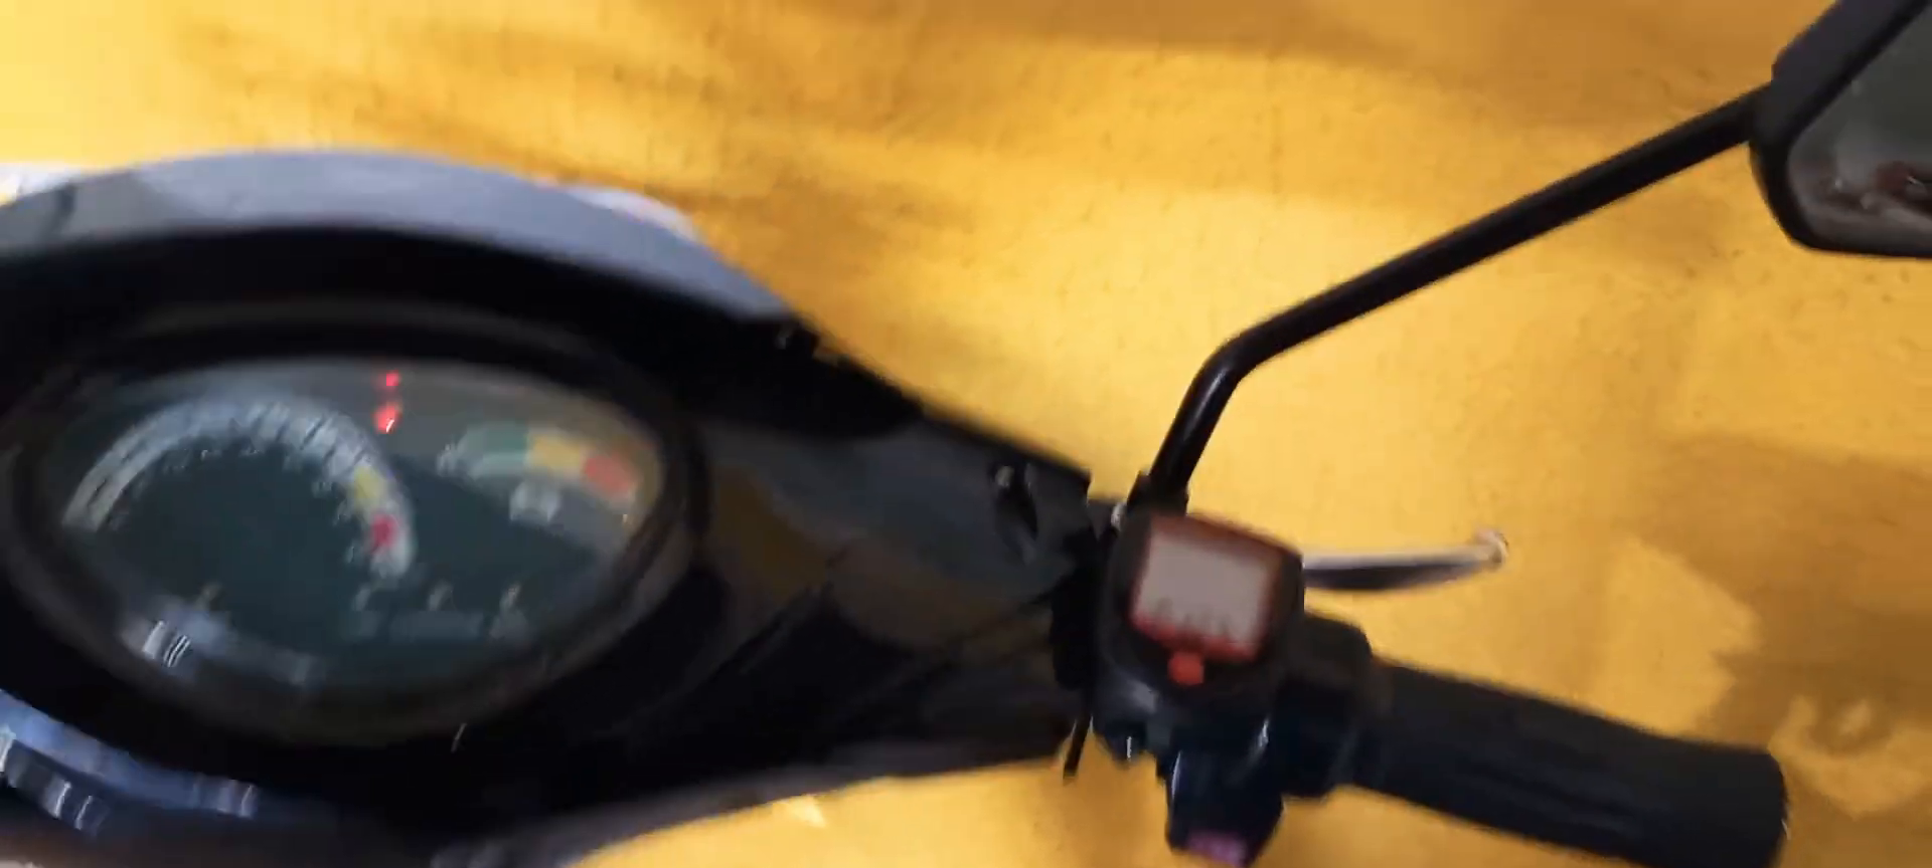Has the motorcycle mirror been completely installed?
Yes.